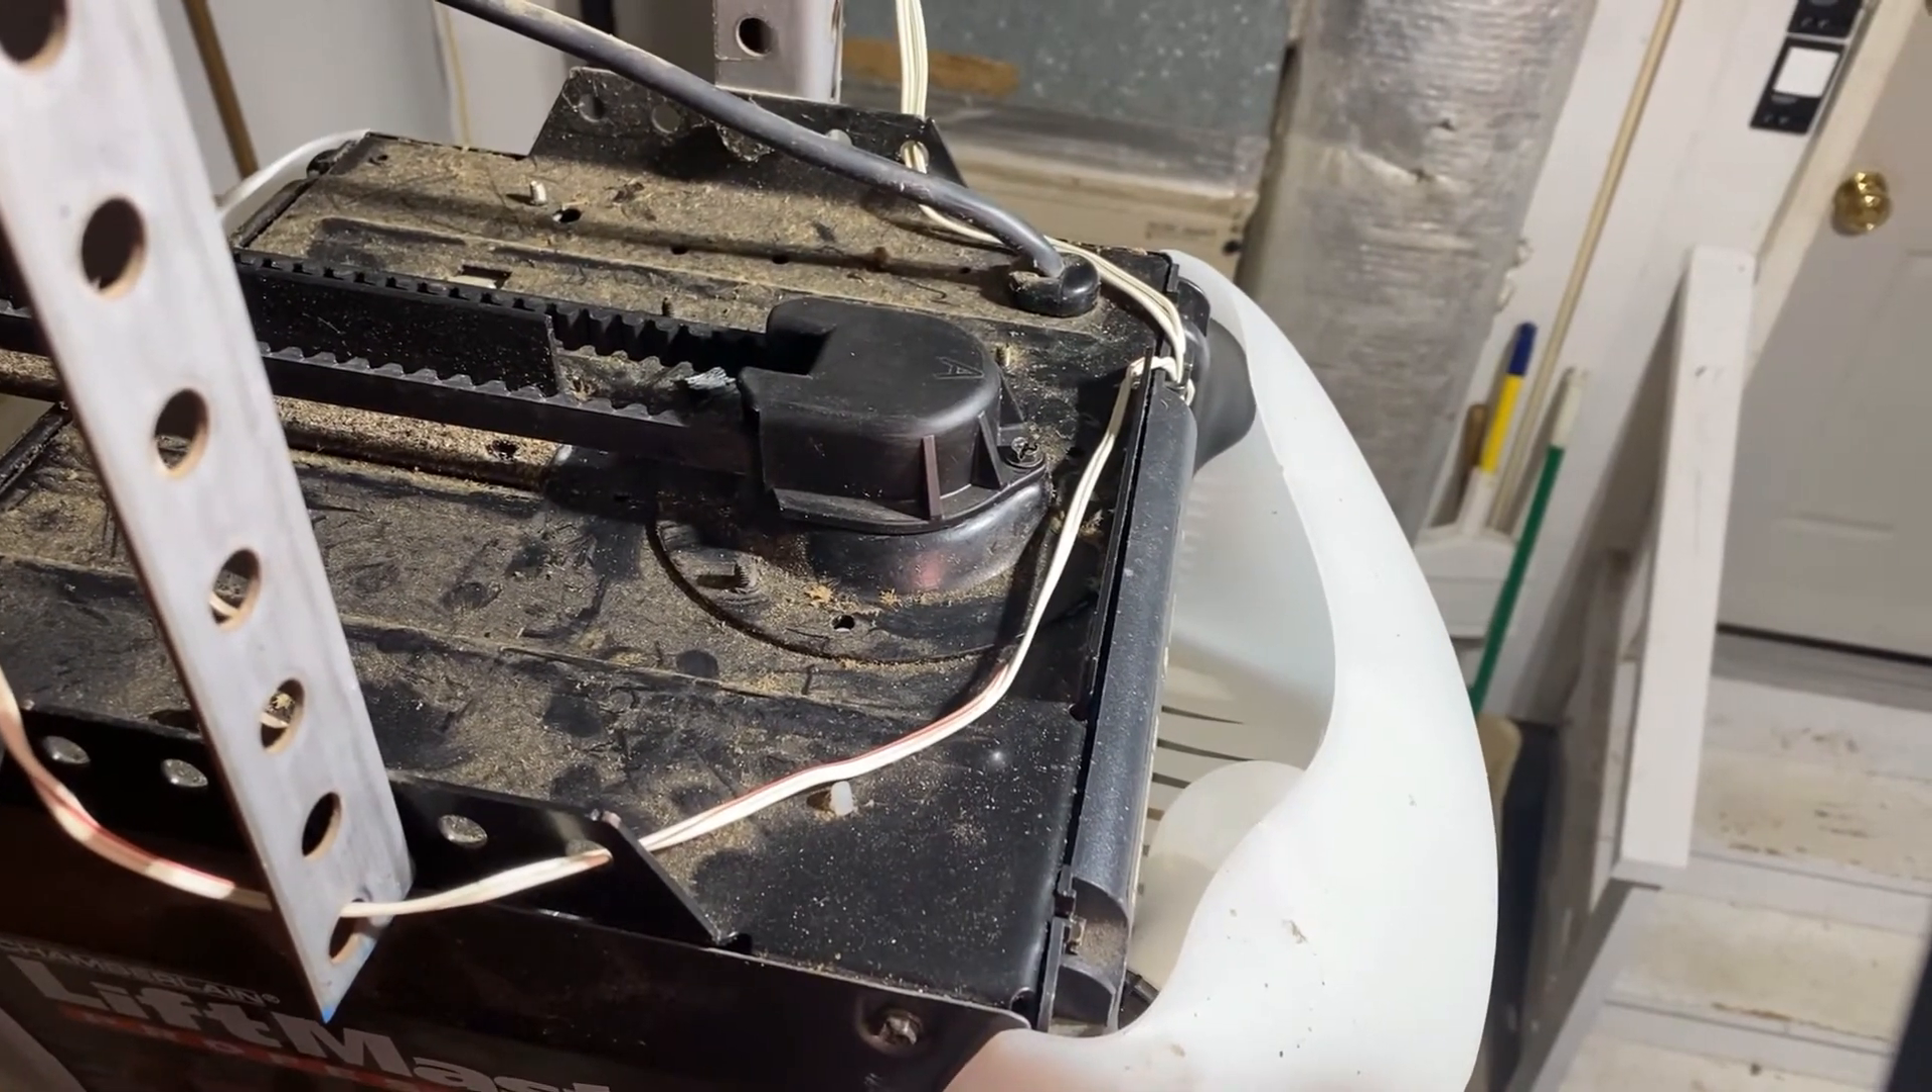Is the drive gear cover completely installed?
Yes.